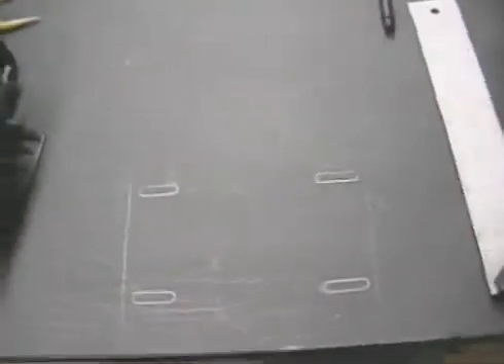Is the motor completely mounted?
No.